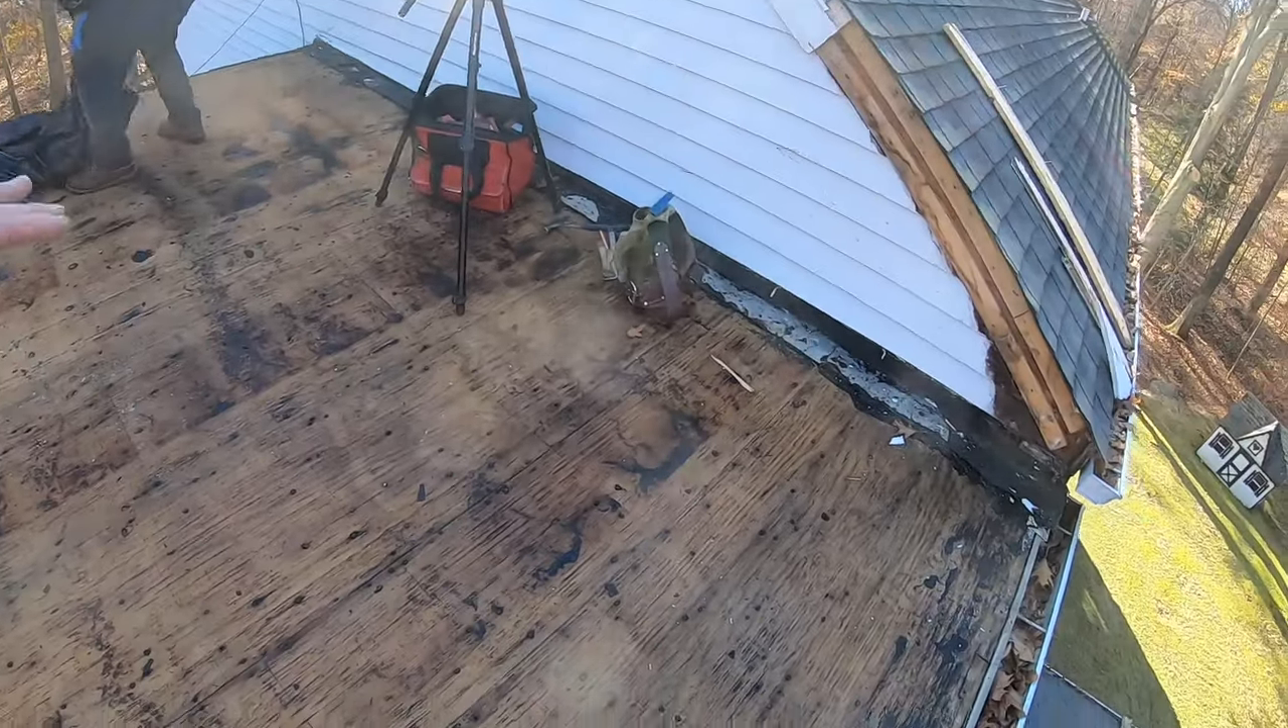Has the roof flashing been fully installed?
No.